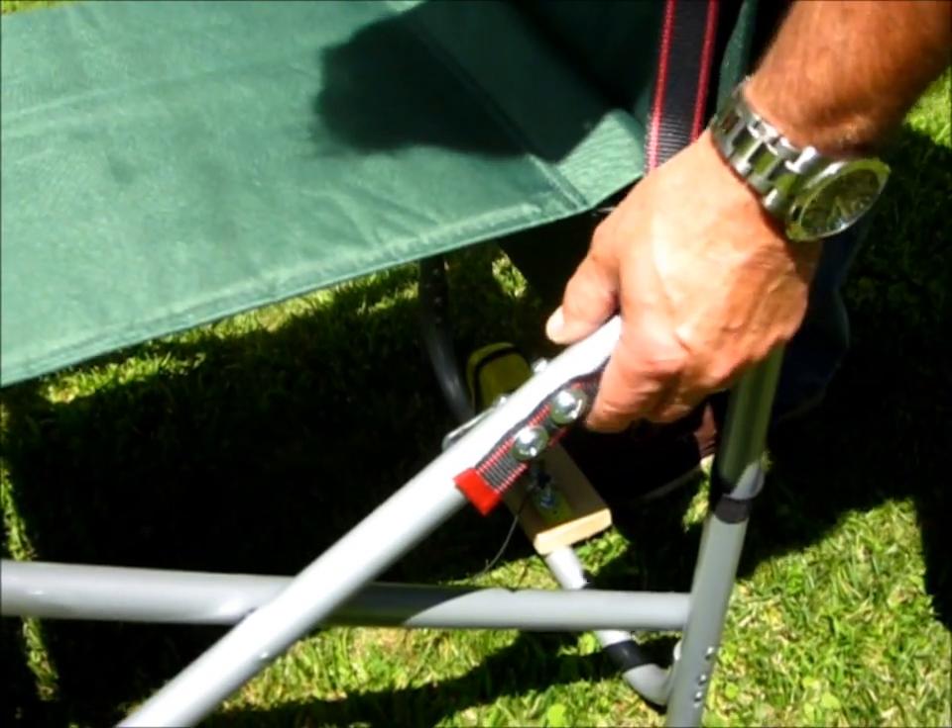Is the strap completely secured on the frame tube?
Yes.